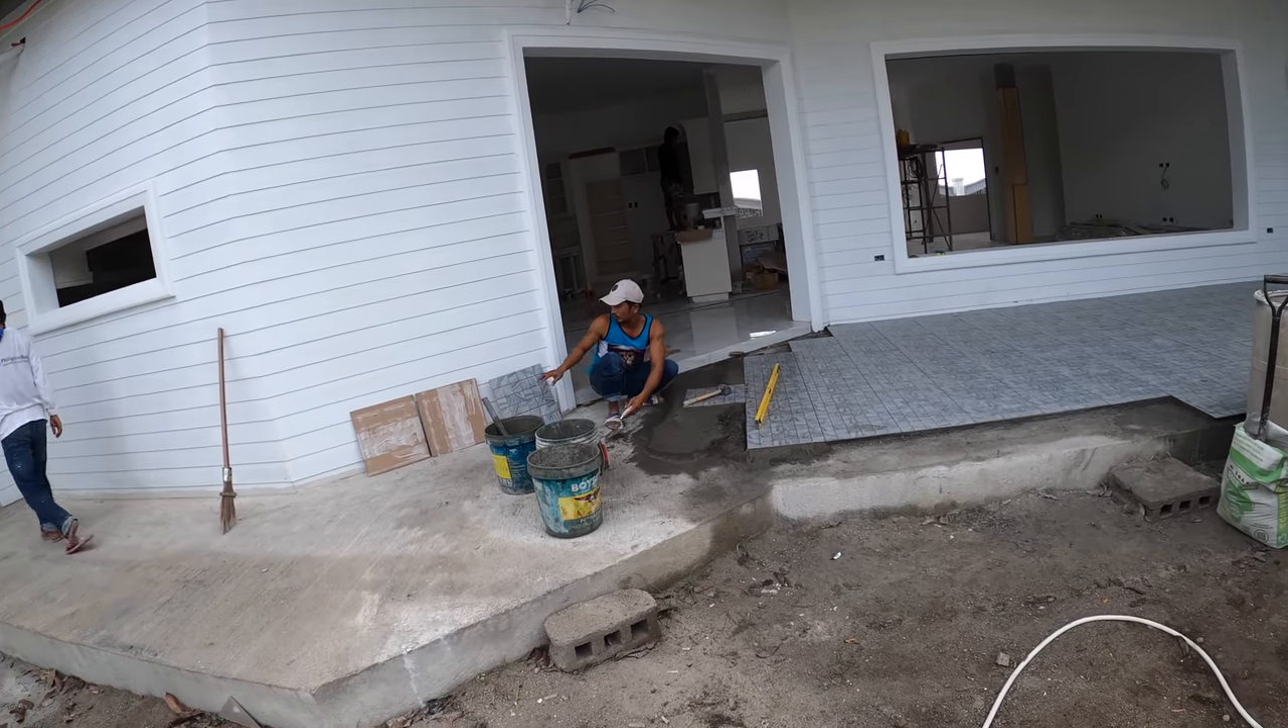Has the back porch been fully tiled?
No.